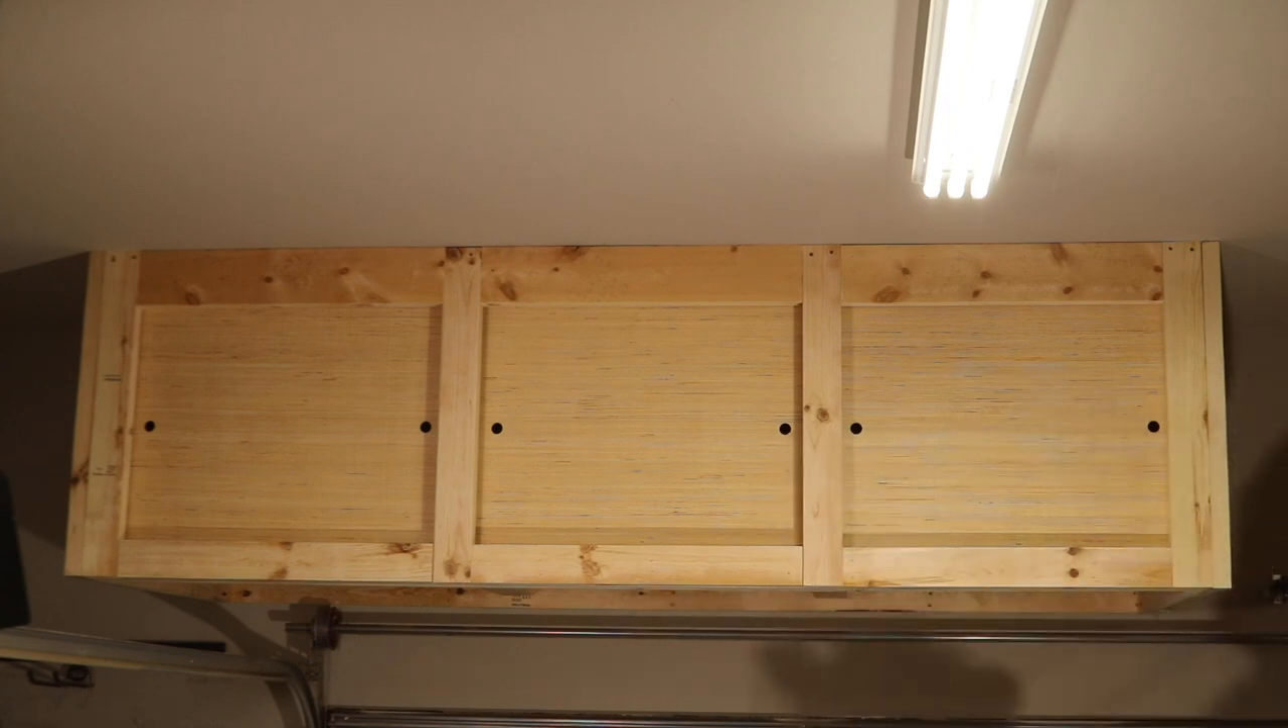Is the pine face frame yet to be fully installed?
No.